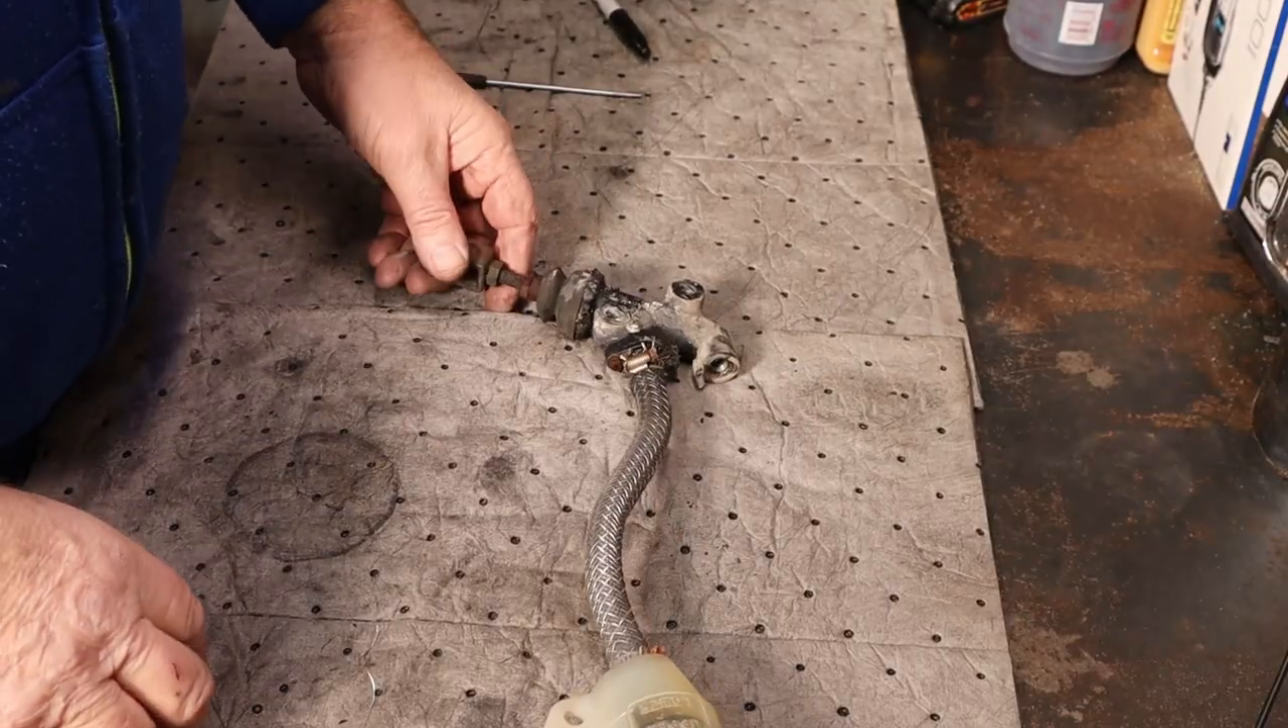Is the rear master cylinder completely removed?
Yes.